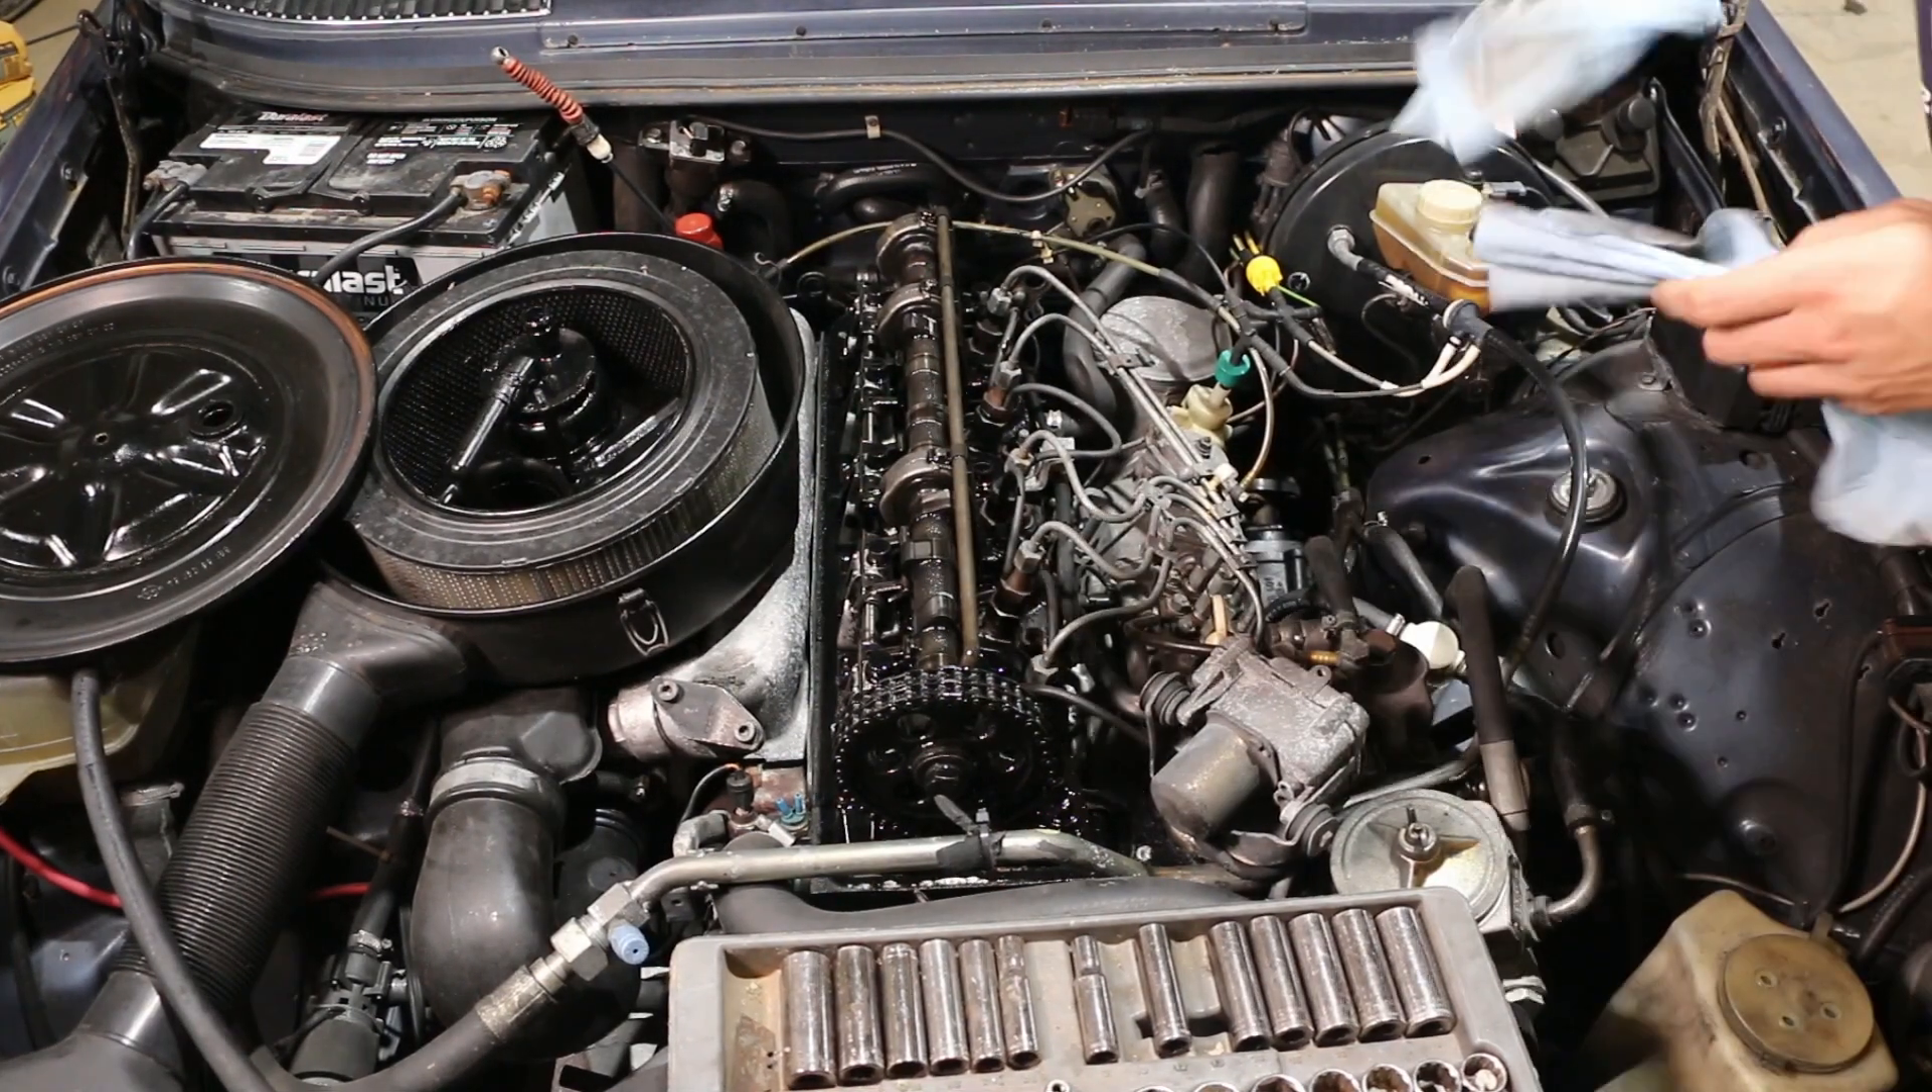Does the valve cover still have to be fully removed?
No.